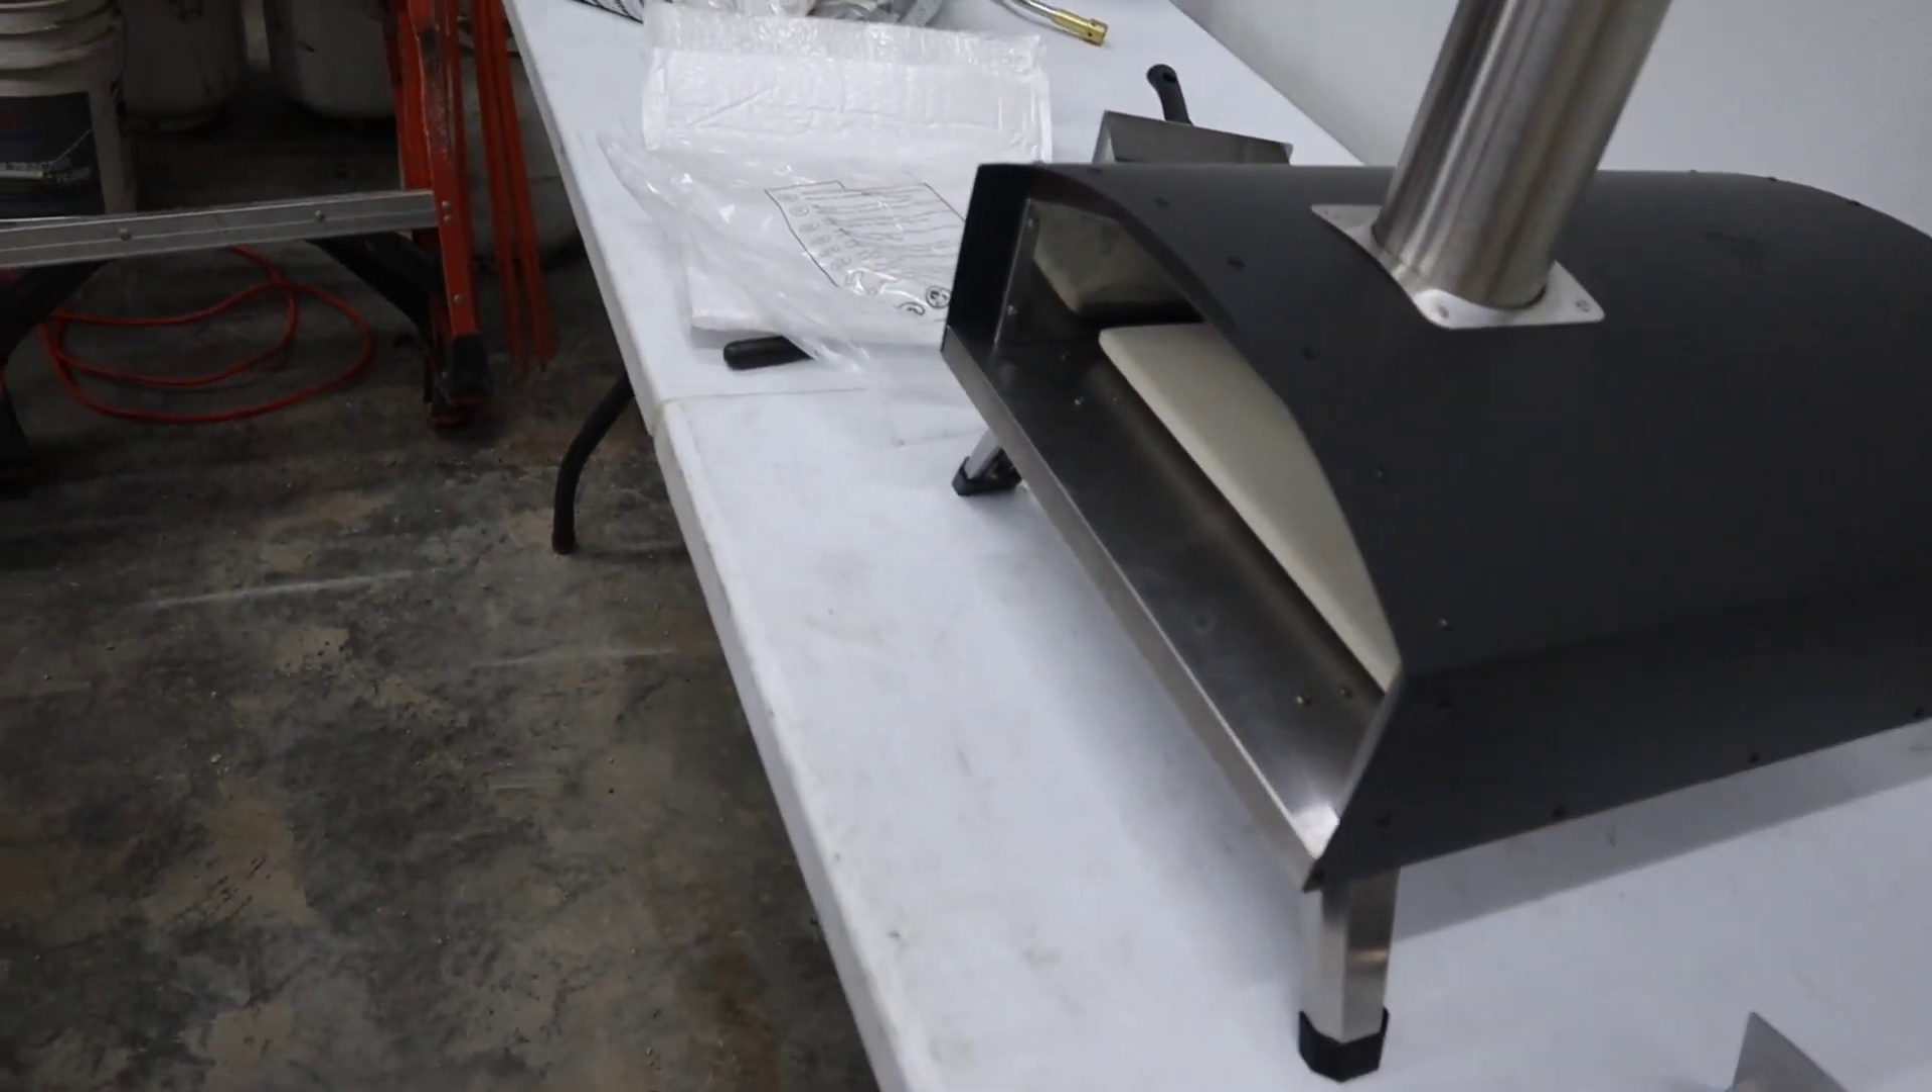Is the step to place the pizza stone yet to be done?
No.